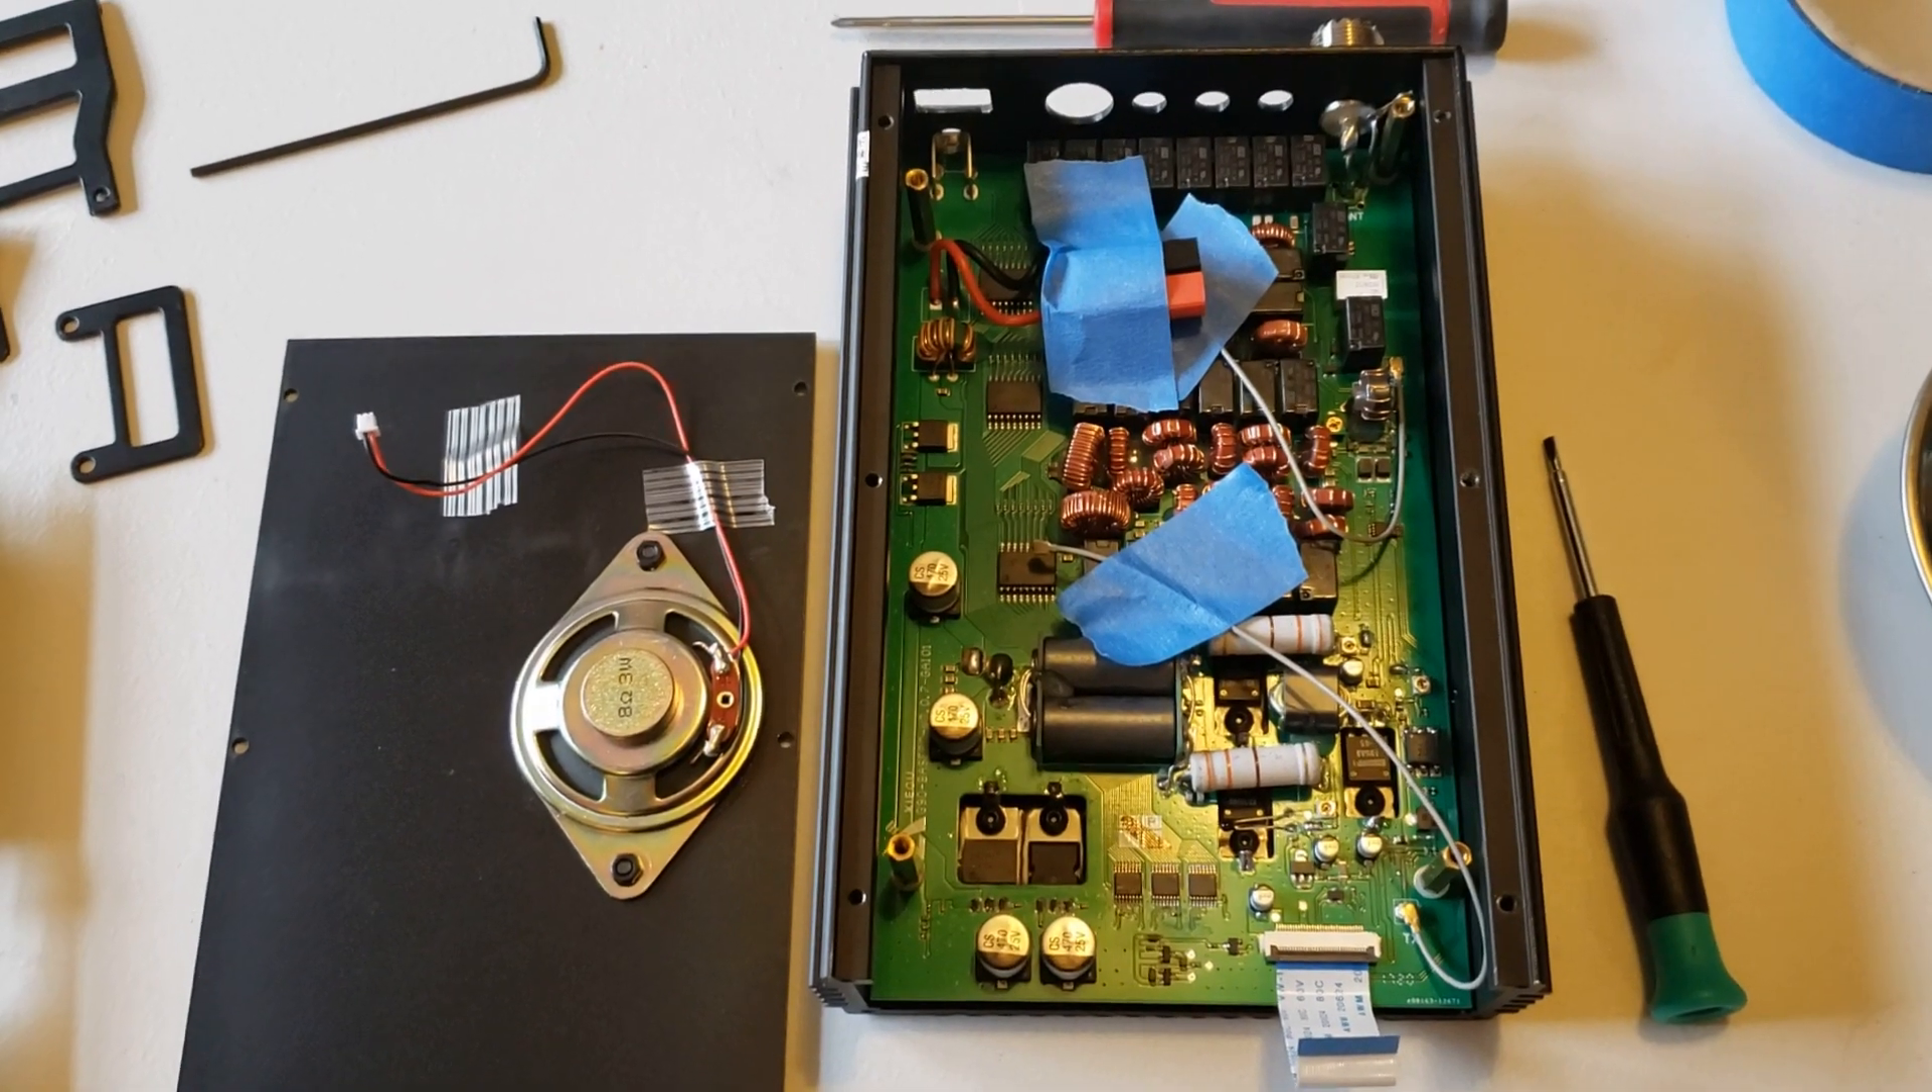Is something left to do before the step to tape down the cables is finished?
No.